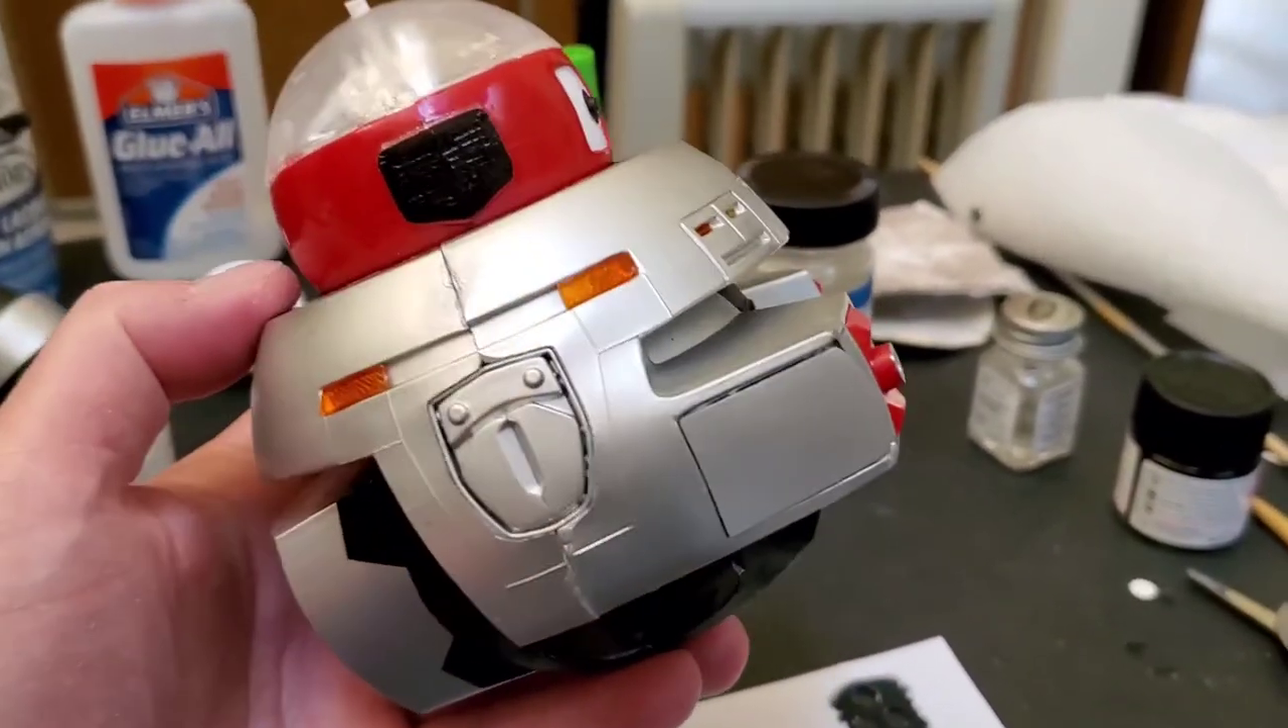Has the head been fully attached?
Yes.